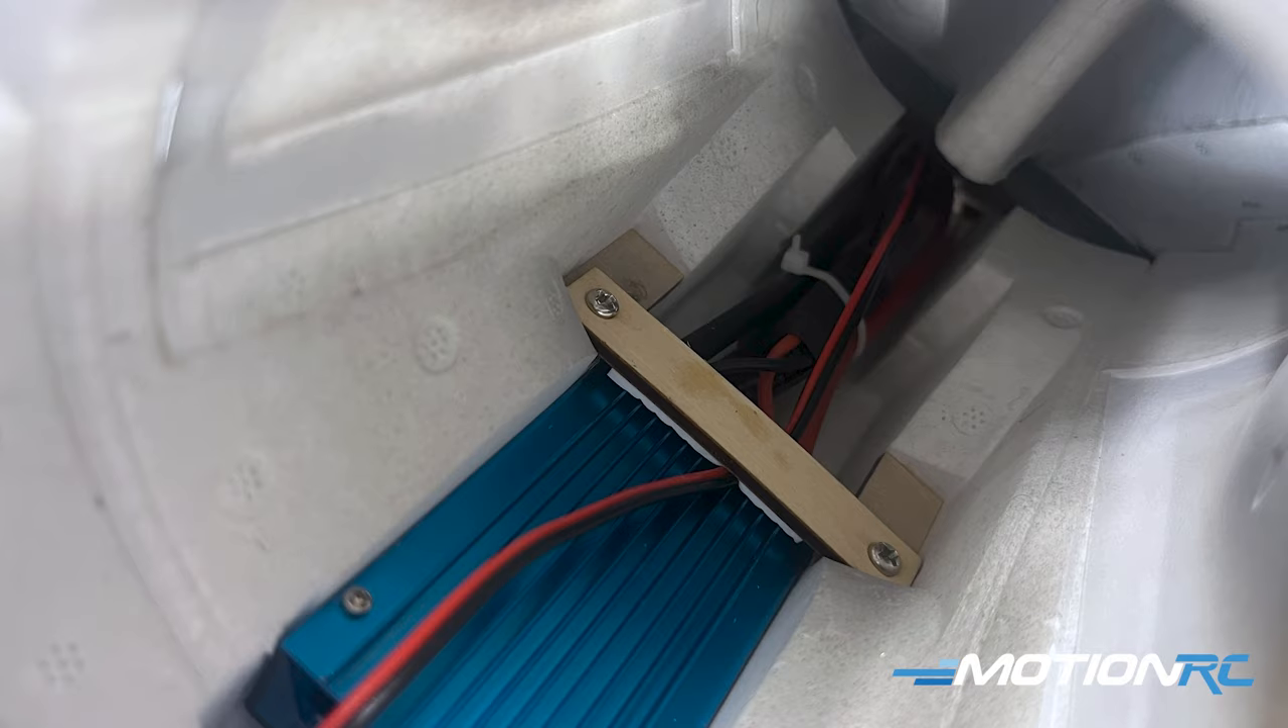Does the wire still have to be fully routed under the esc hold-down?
No.